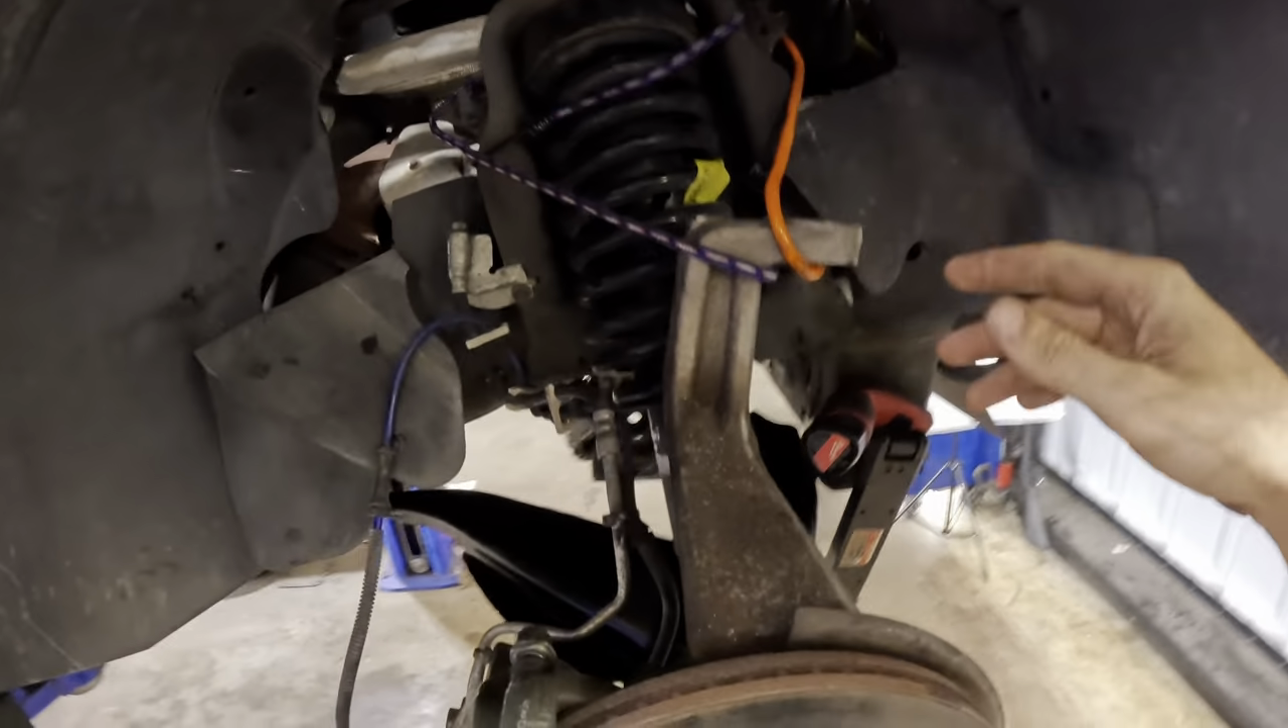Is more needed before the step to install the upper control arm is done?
Yes.